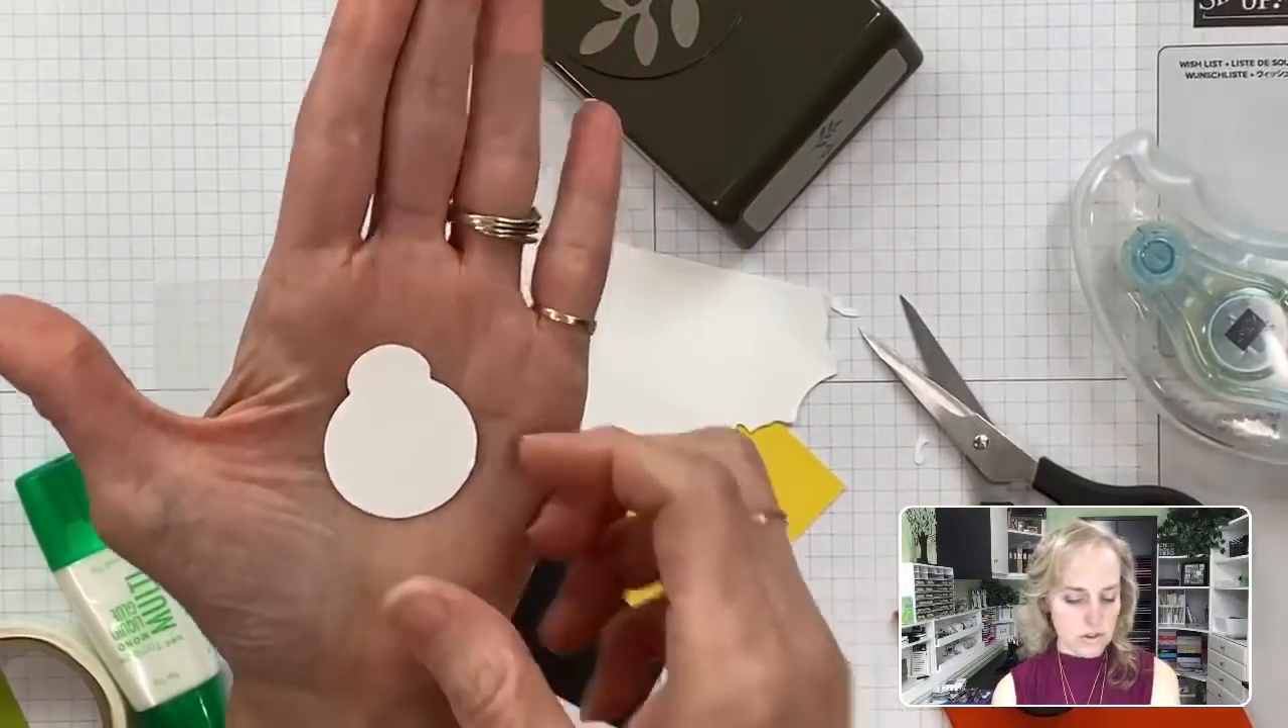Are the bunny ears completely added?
No.